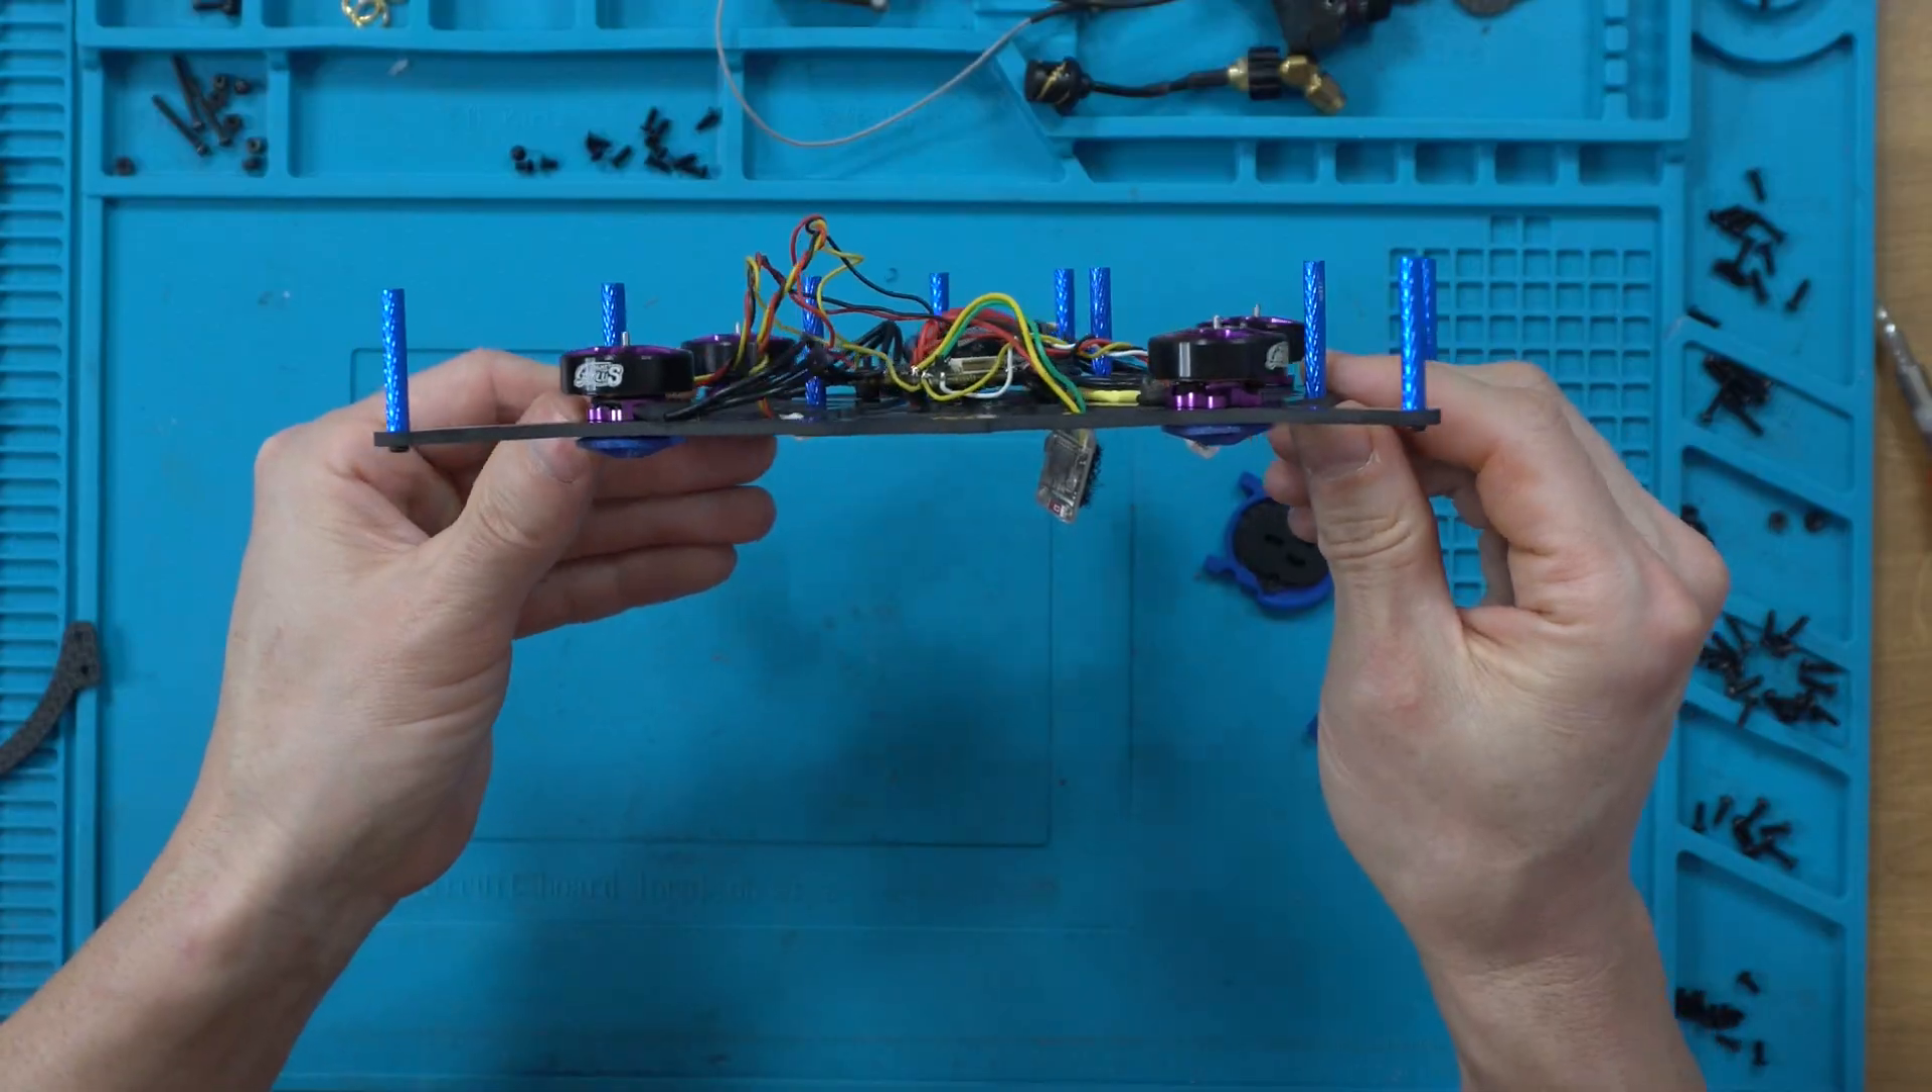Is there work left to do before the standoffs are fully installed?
No.